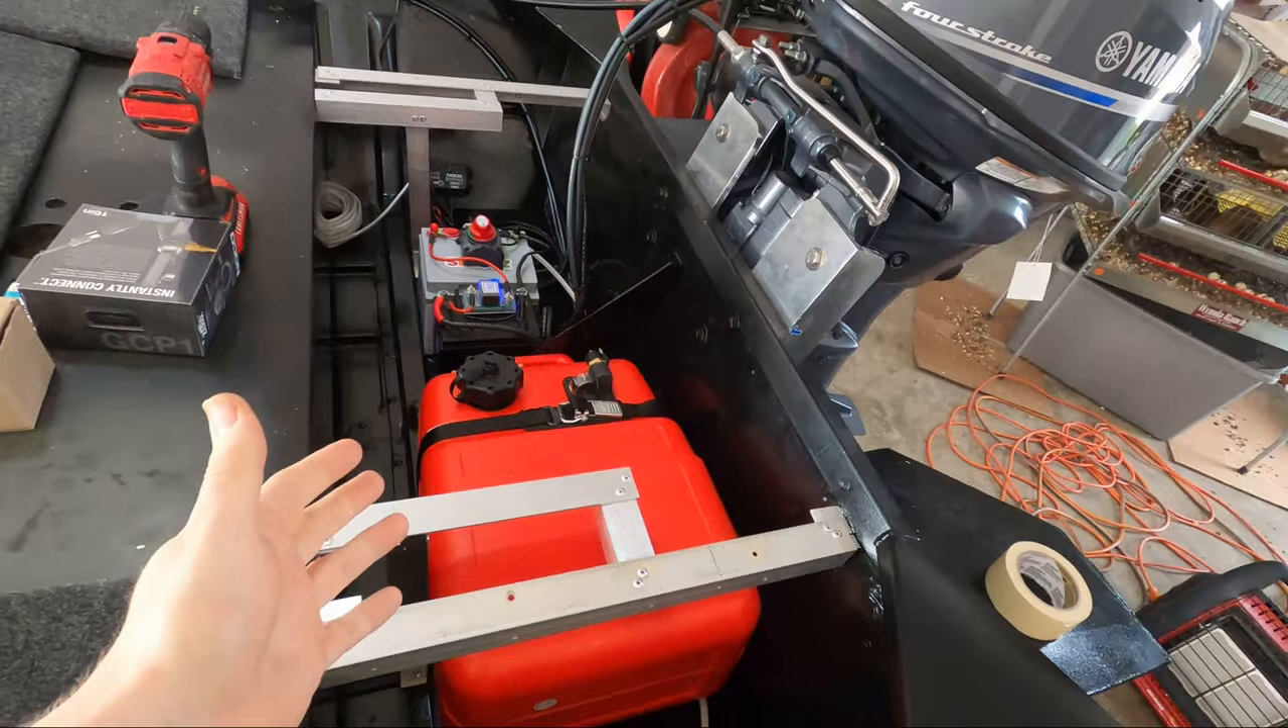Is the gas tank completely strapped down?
Yes.